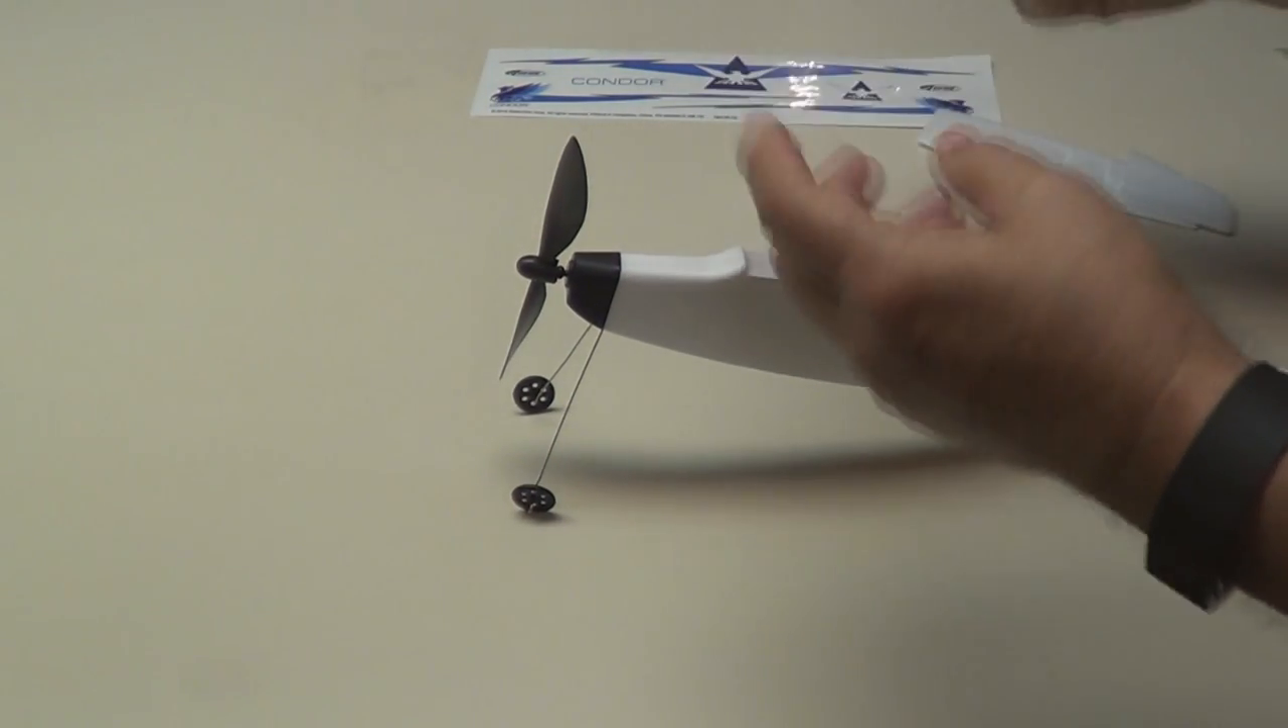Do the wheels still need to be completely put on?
No.